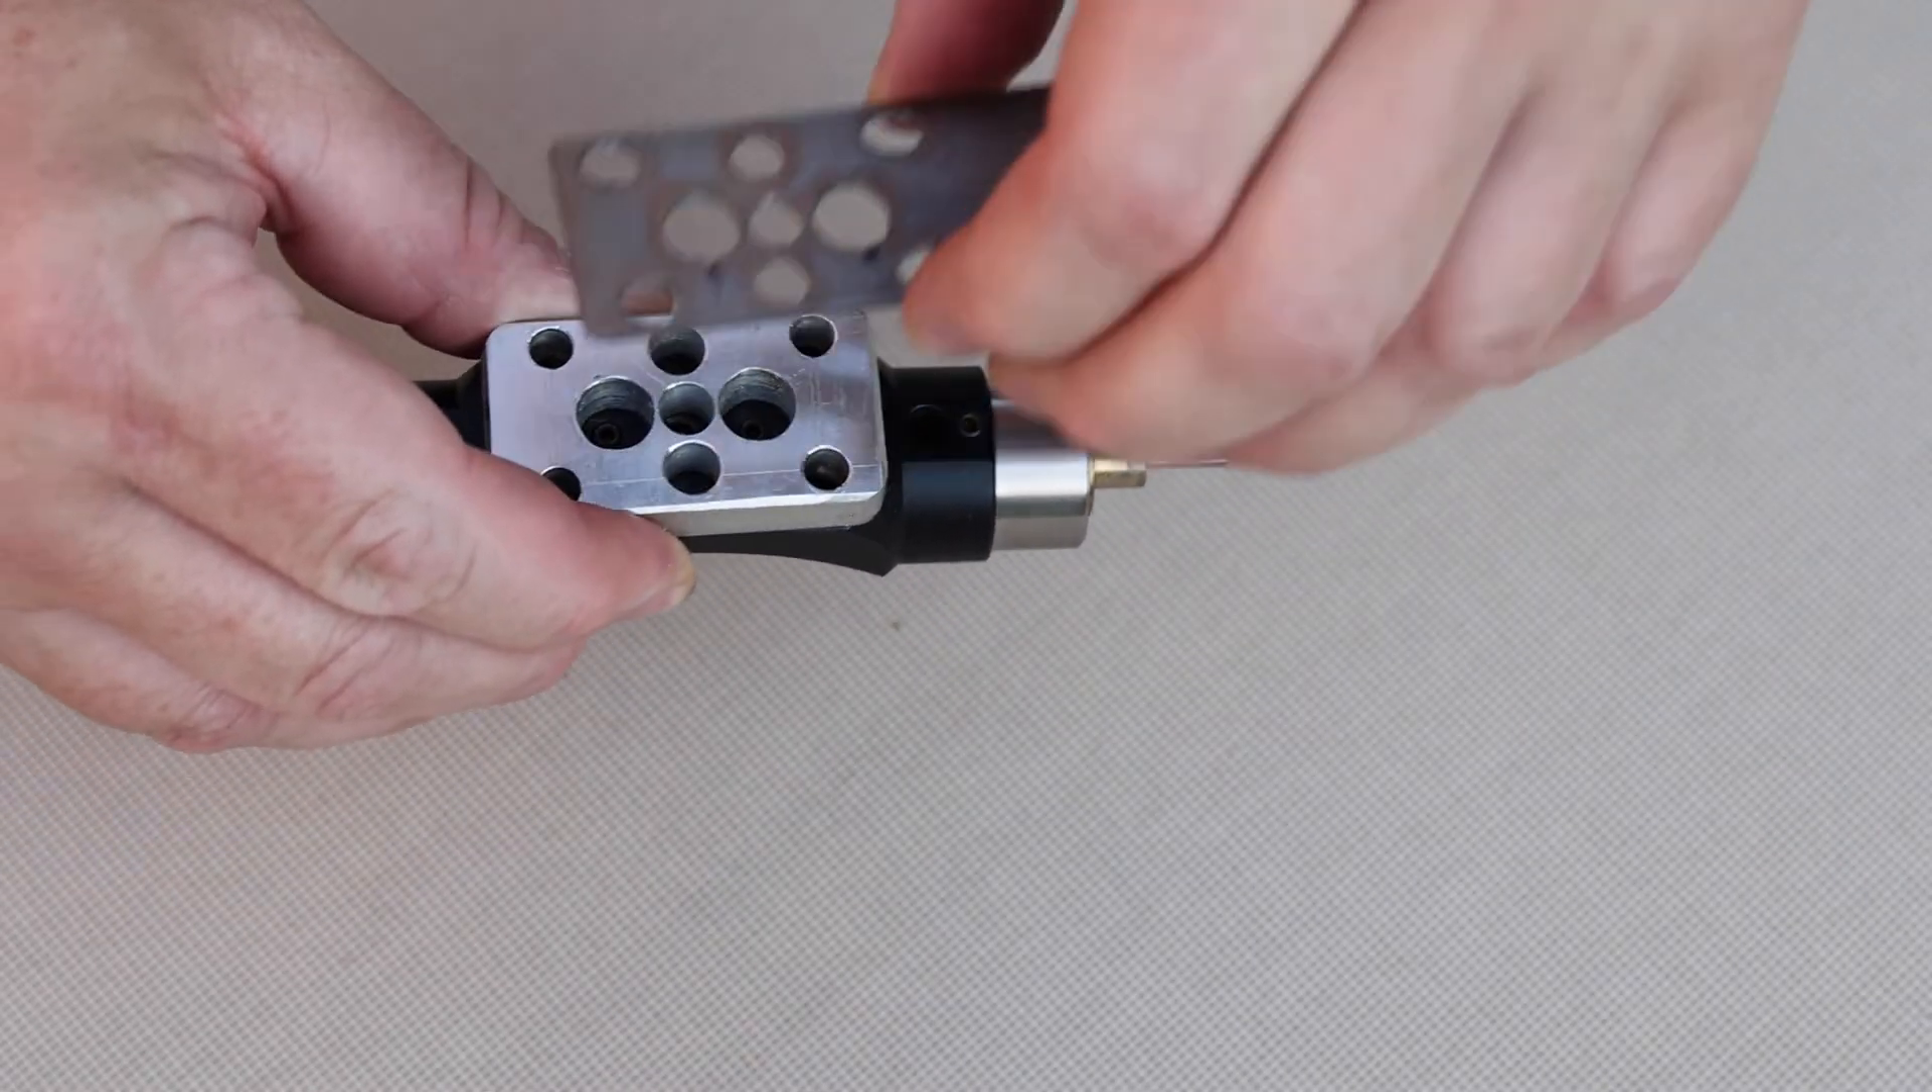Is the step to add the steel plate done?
No.